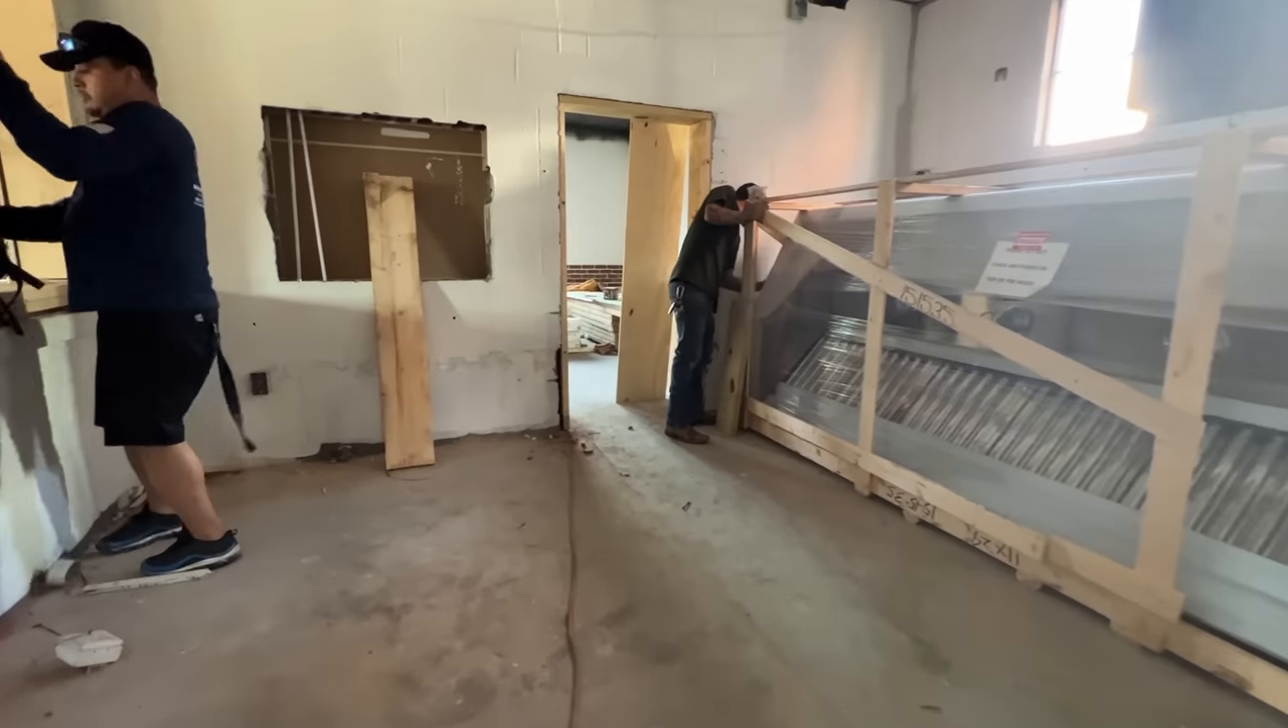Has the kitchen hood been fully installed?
No.